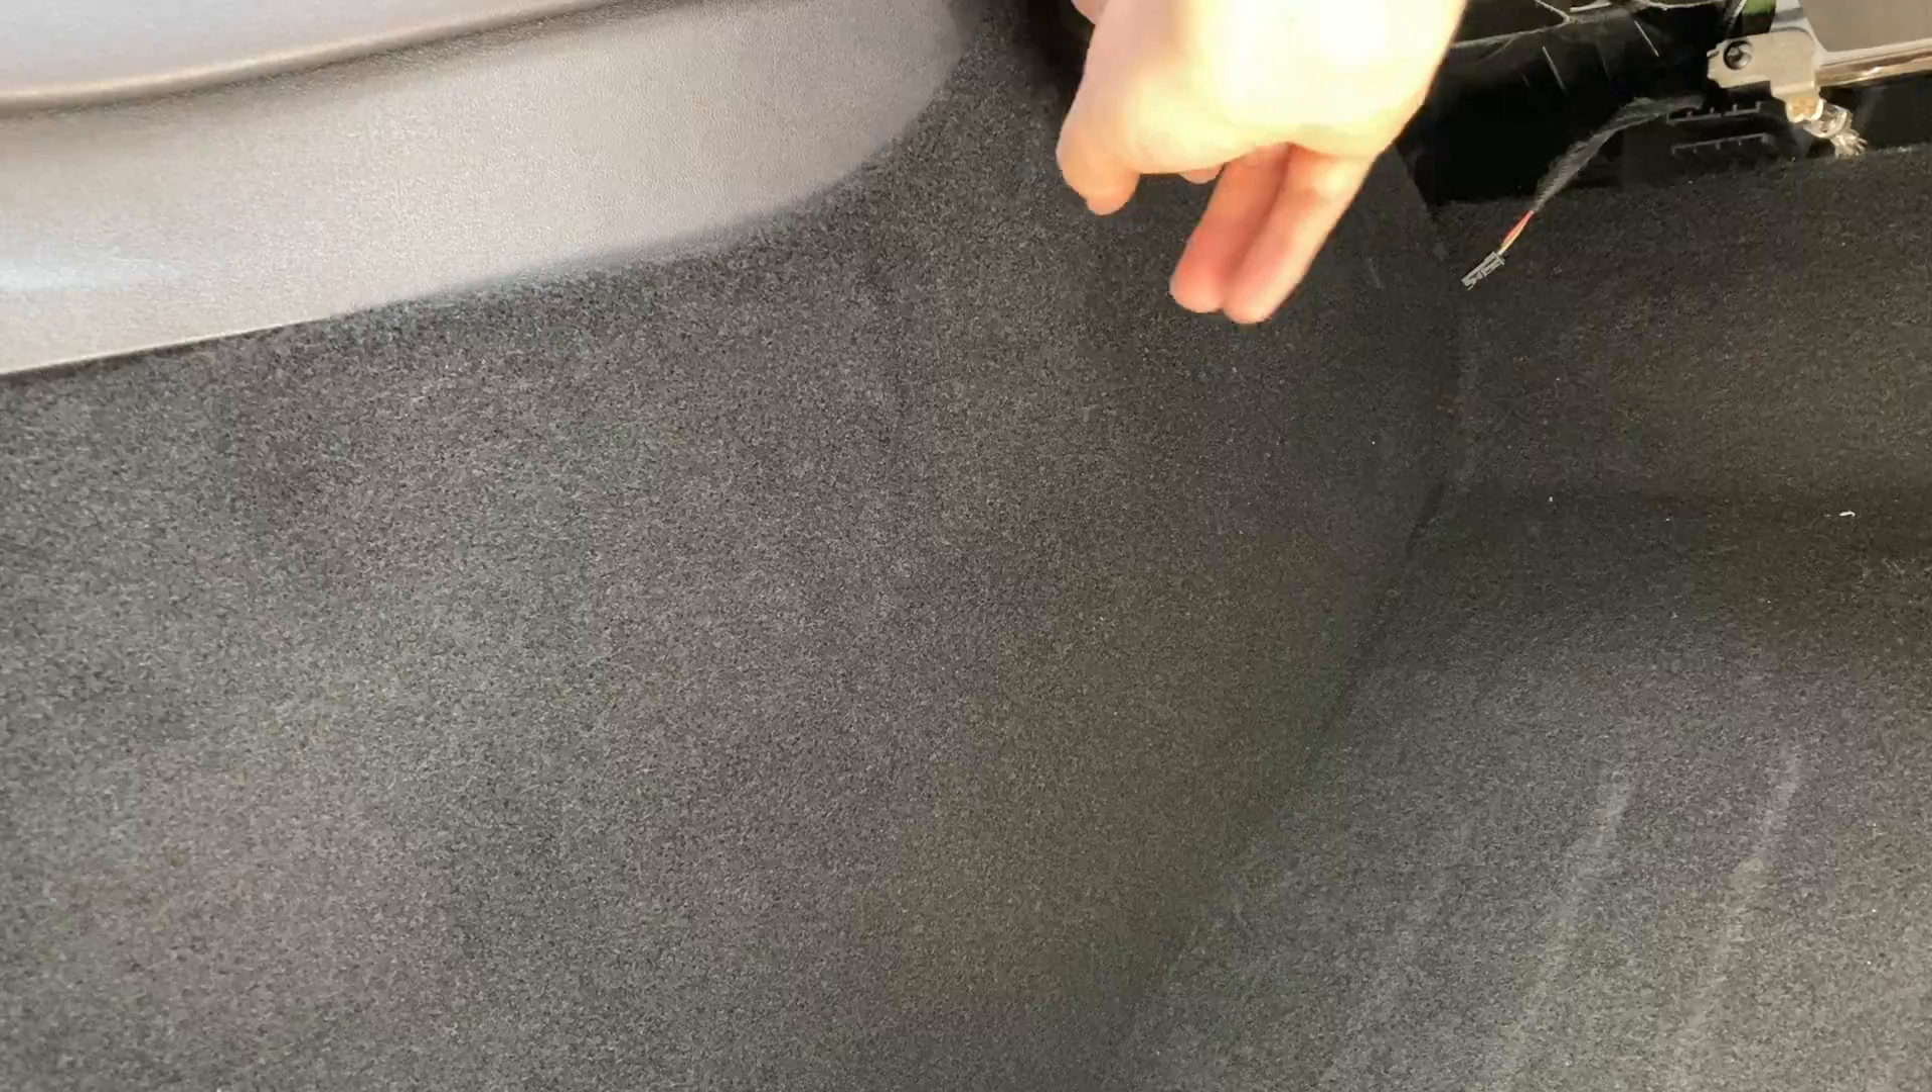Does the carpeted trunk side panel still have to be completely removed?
Yes.